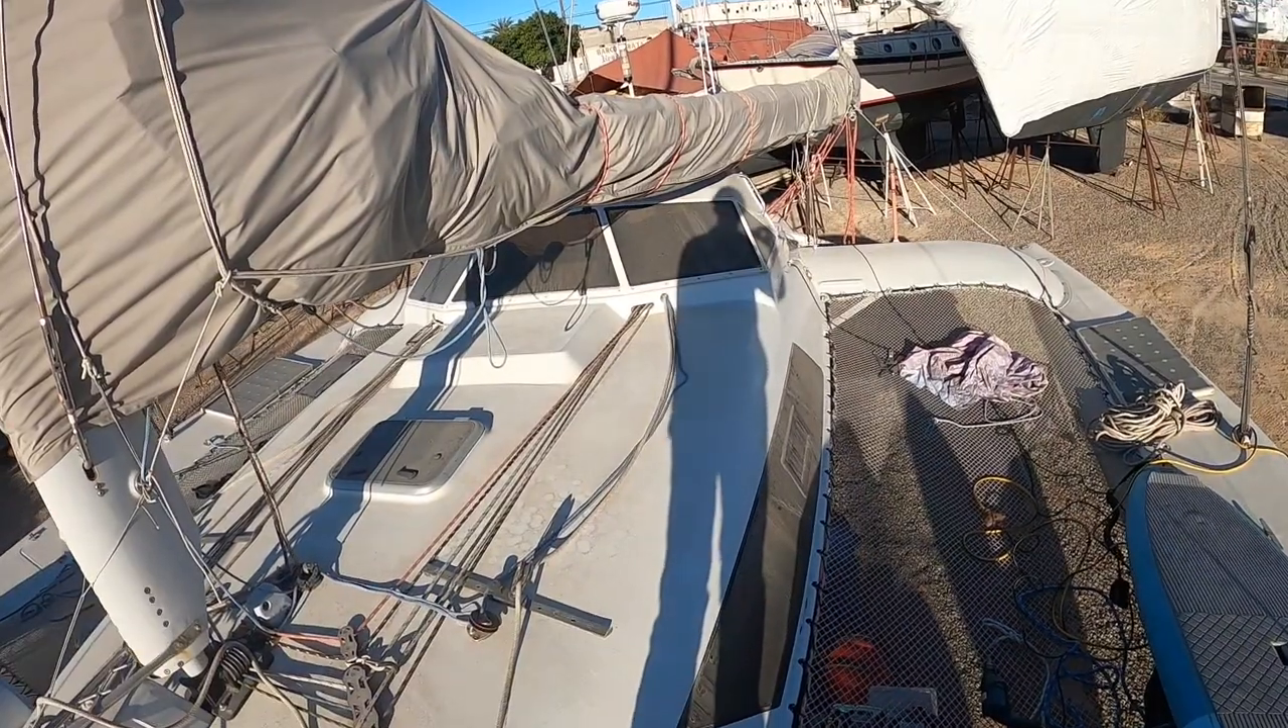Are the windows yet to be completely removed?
Yes.